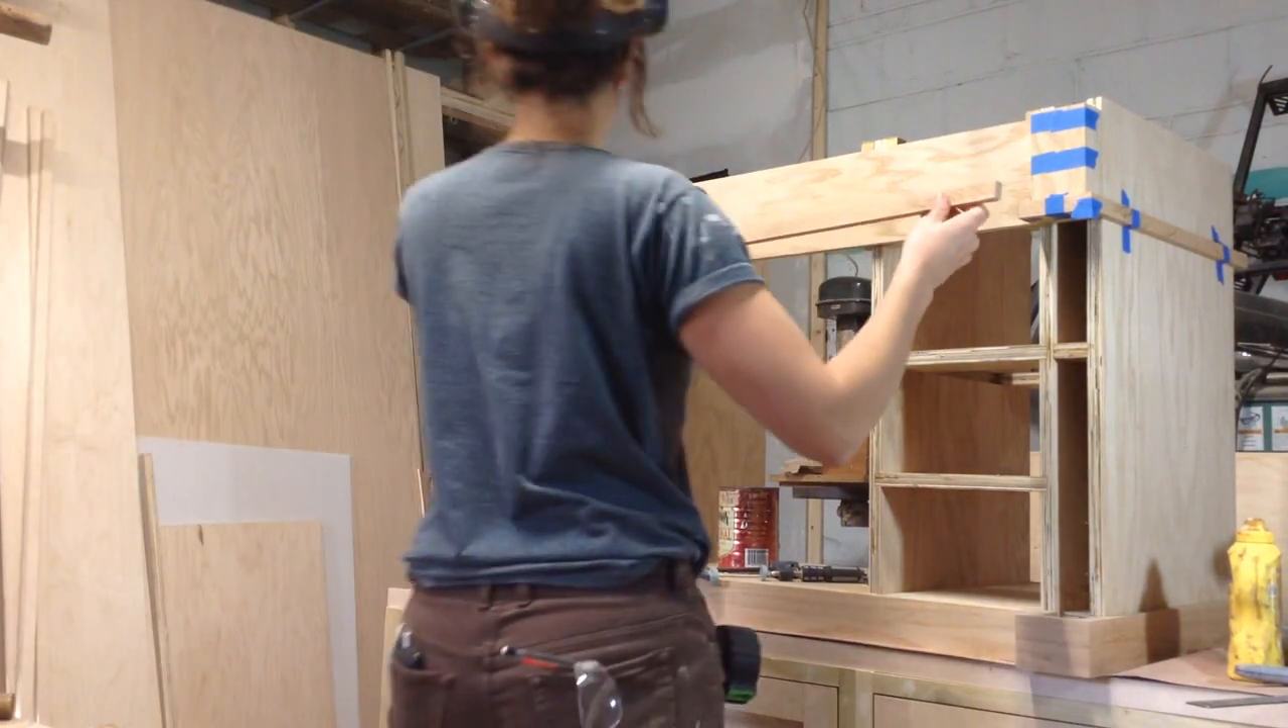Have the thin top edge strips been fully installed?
No.